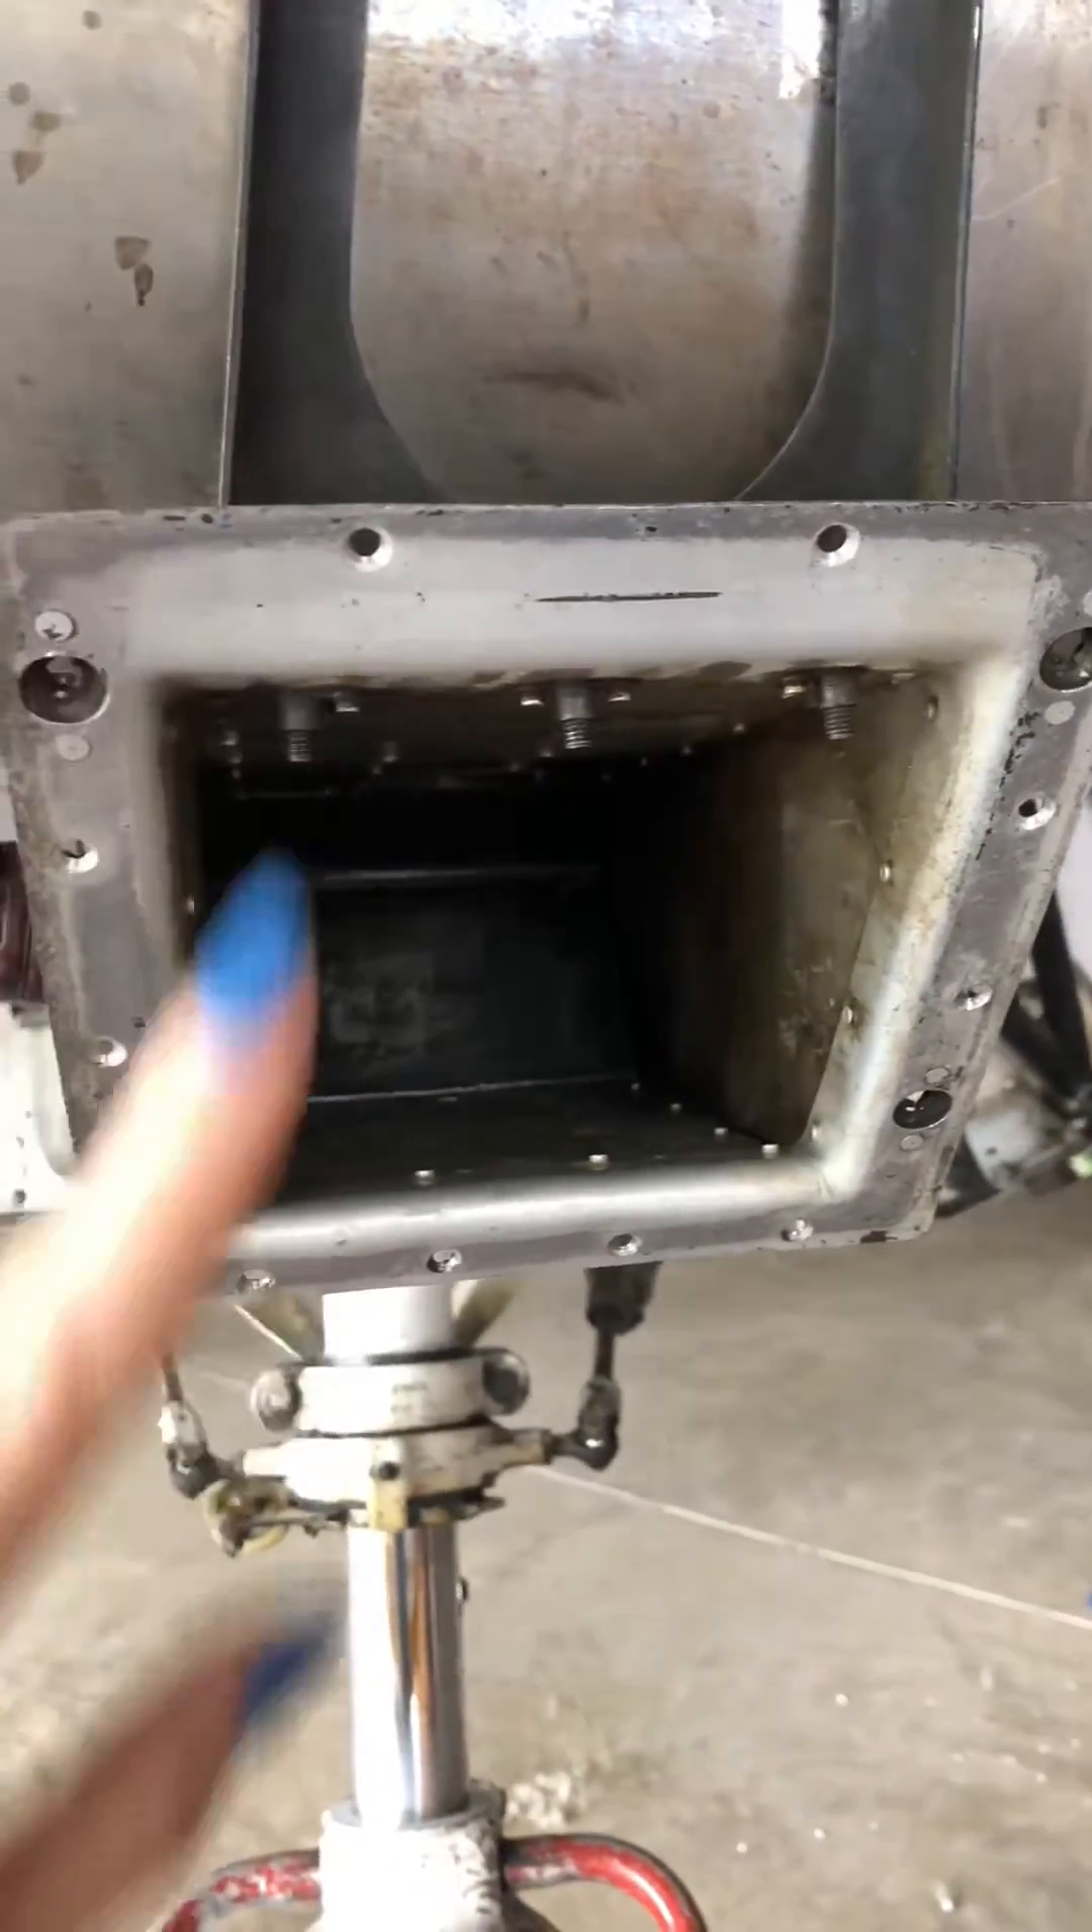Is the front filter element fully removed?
Yes.